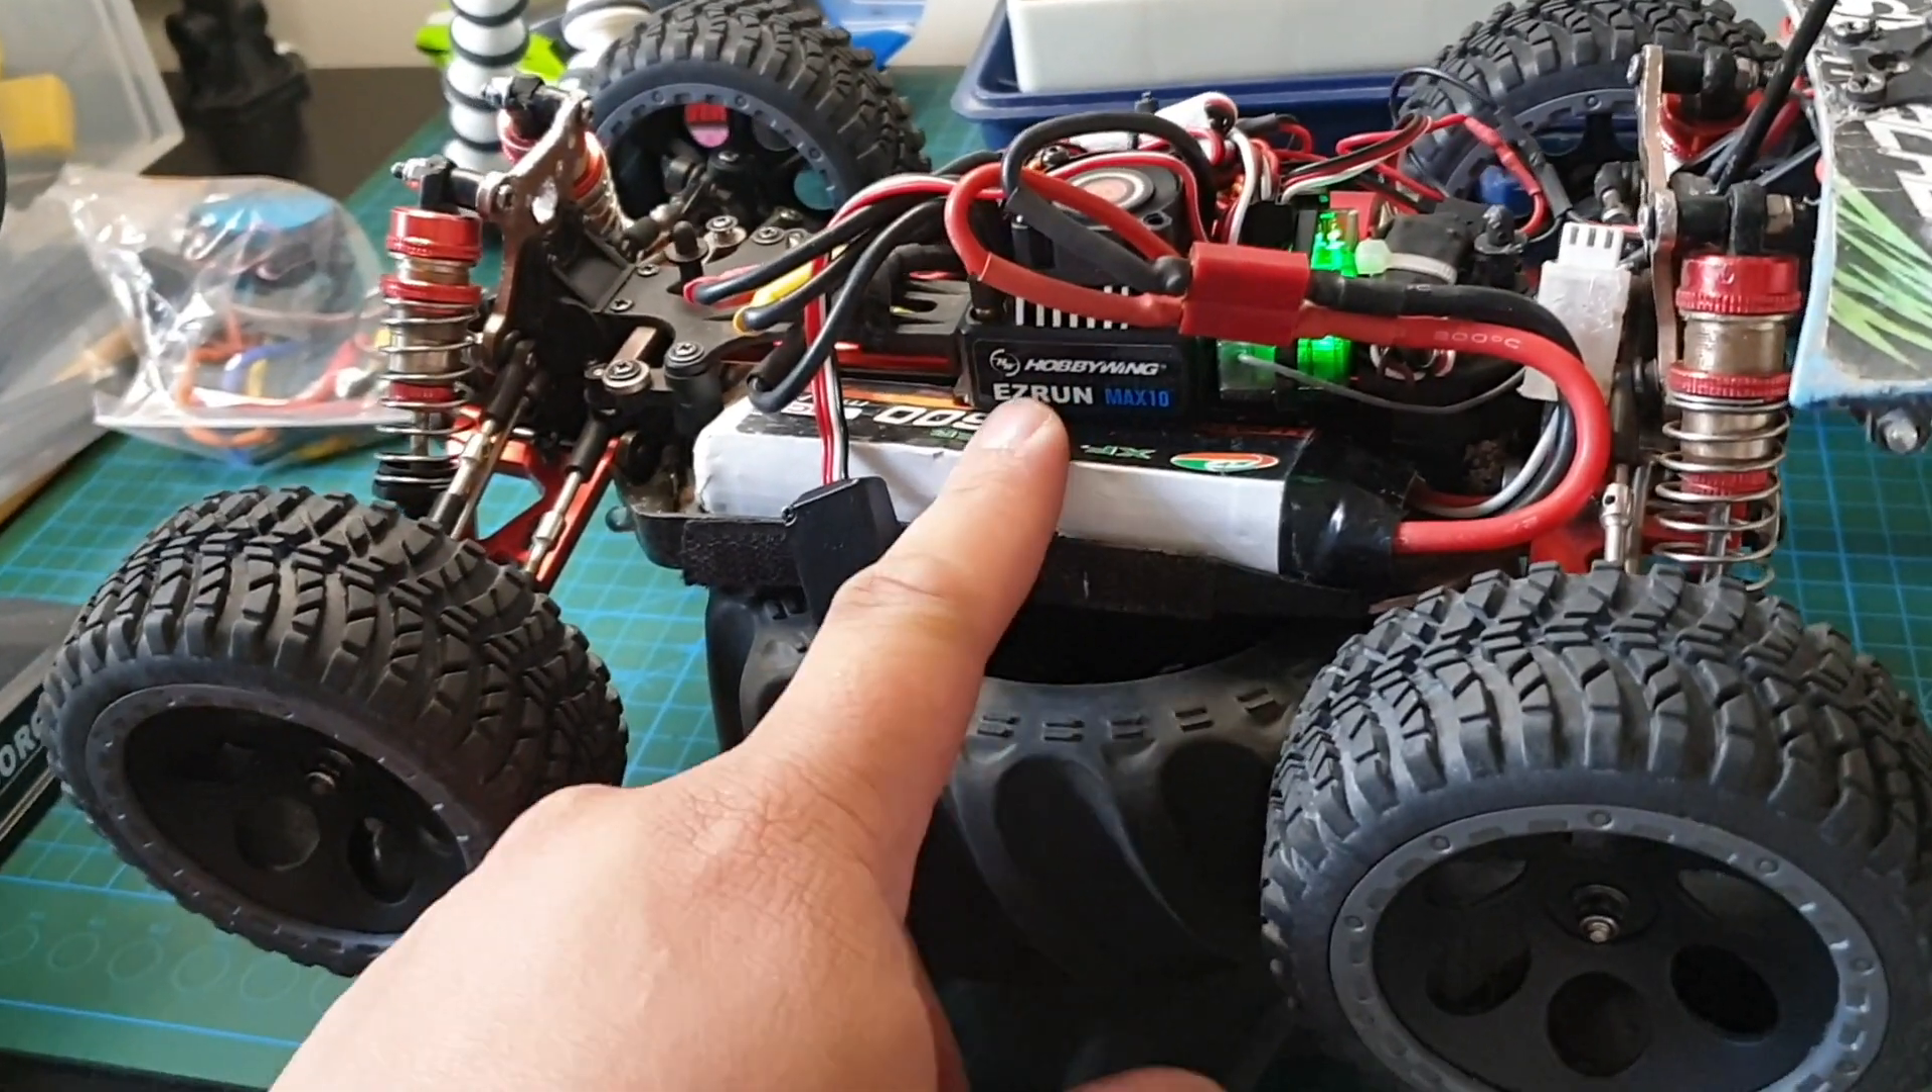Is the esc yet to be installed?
No.